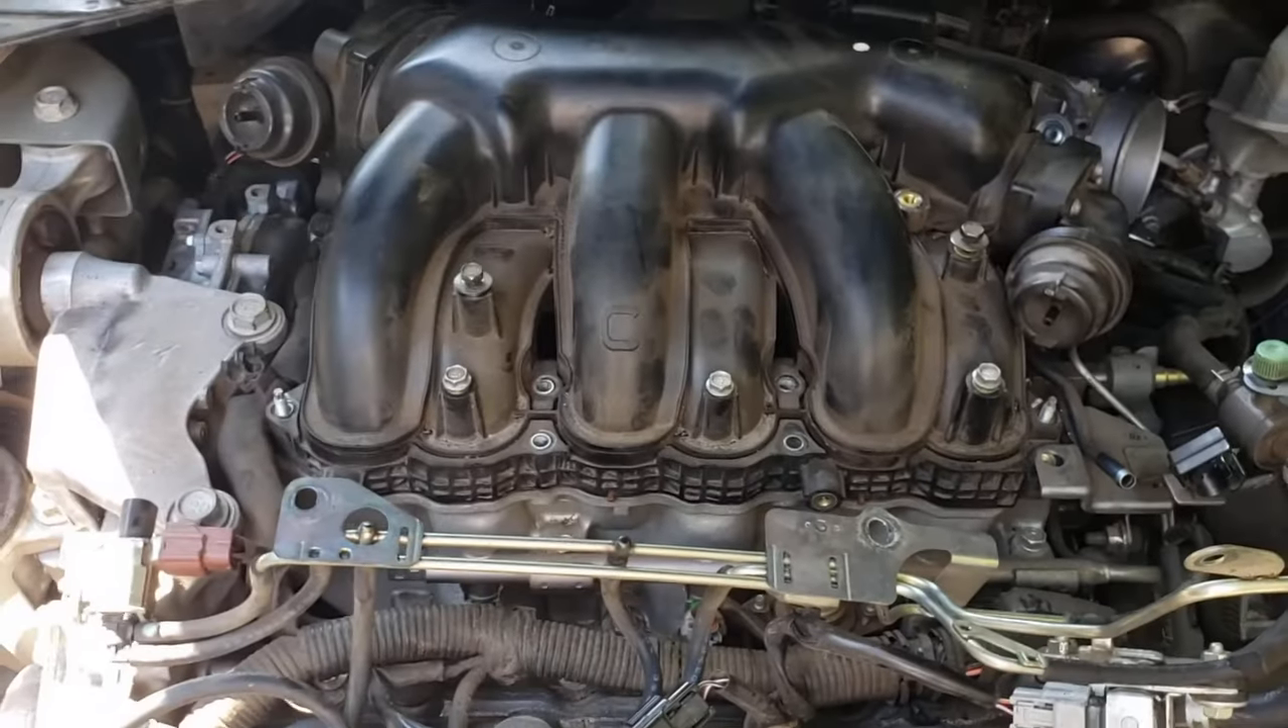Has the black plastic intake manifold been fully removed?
No.